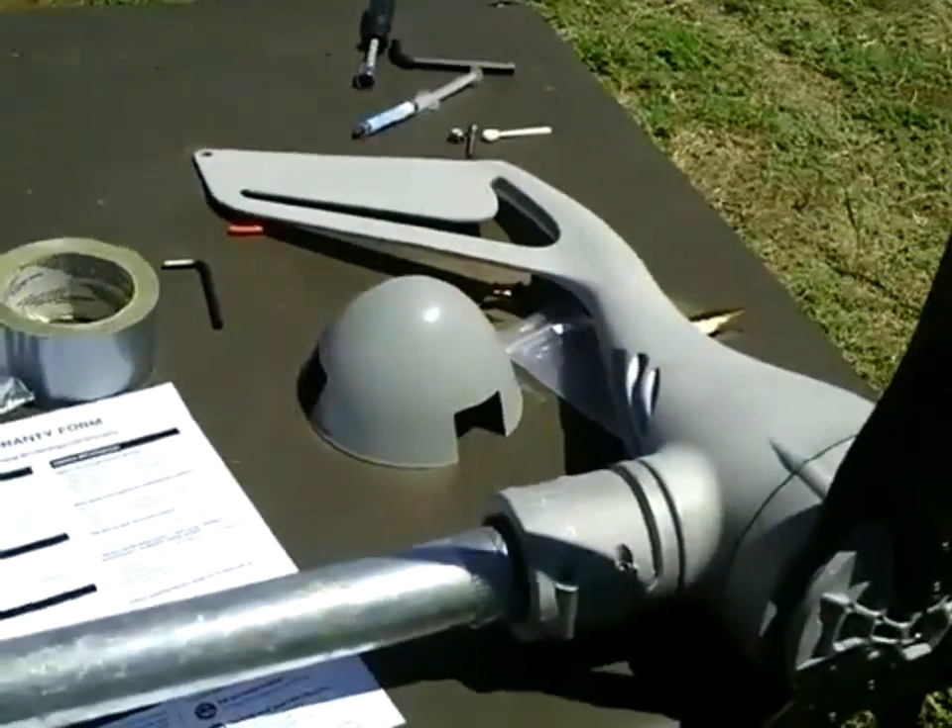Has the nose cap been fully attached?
No.